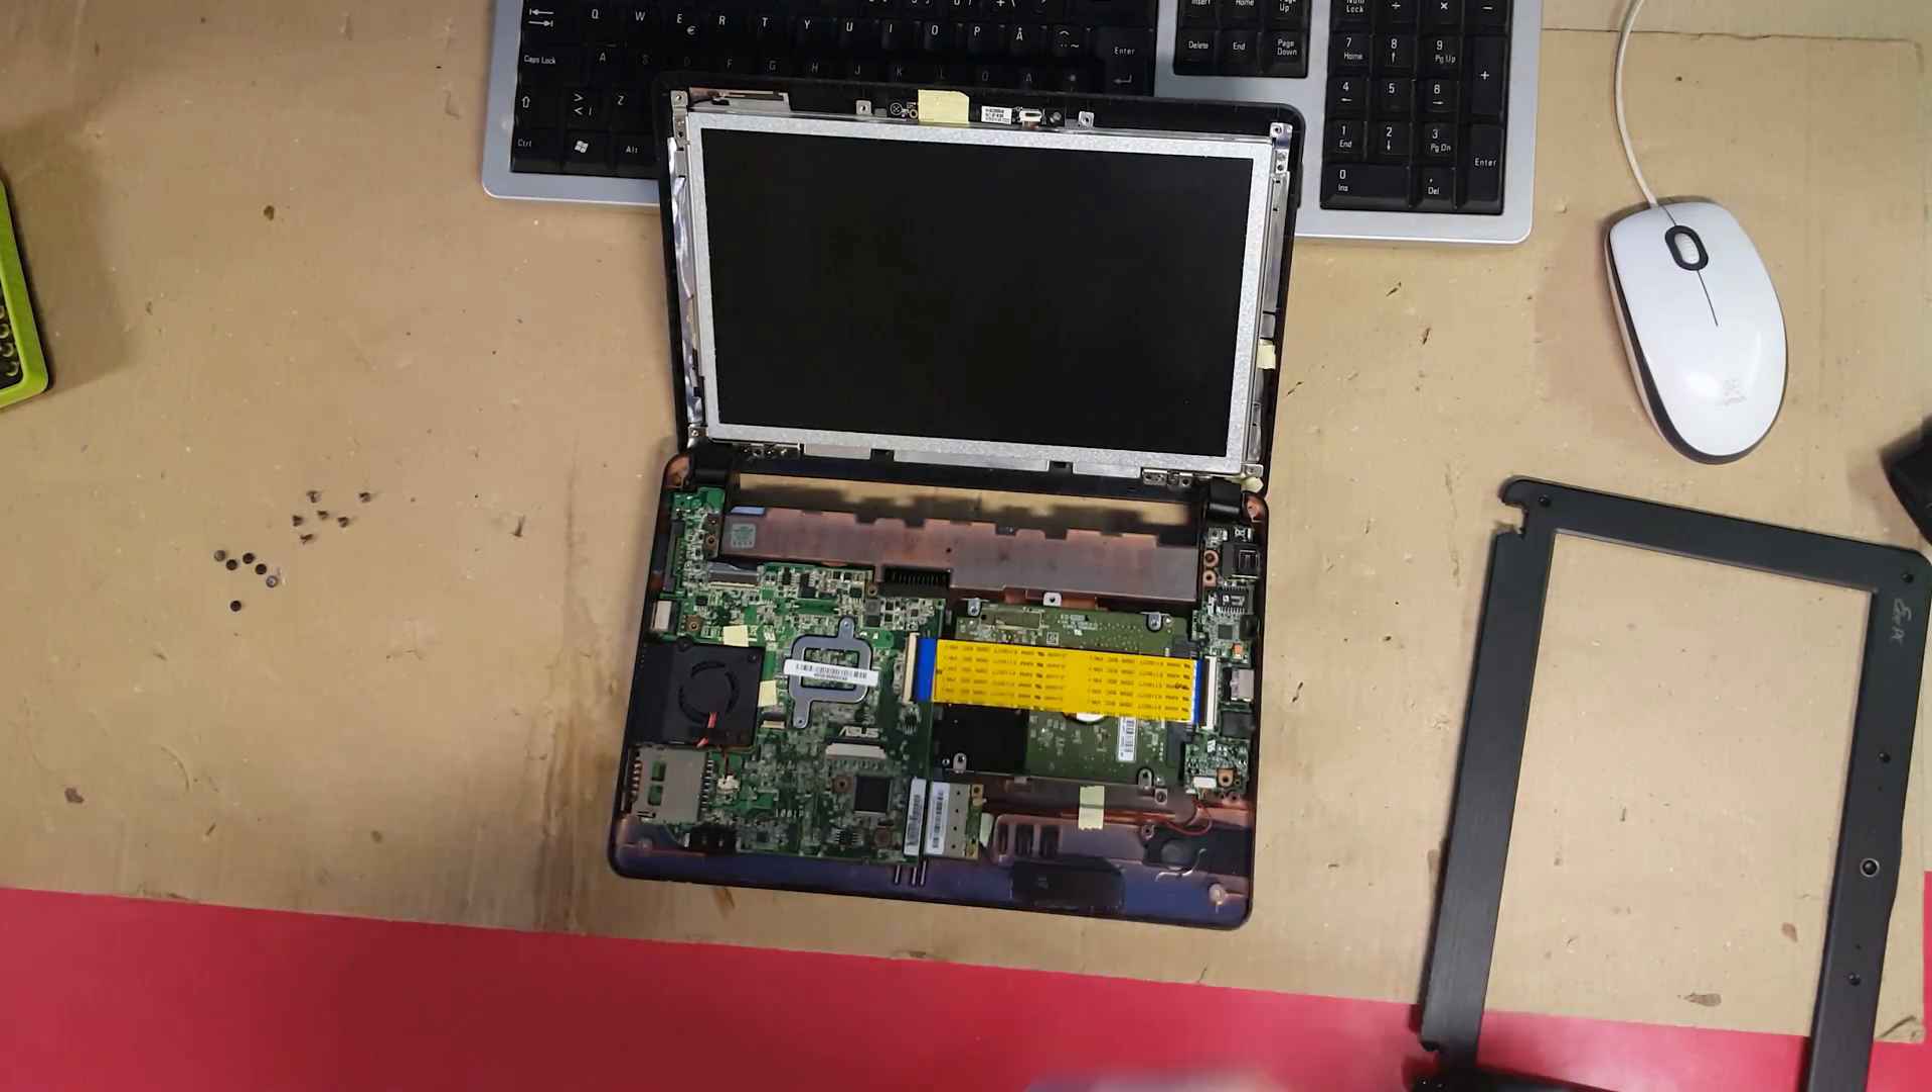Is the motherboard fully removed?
No.